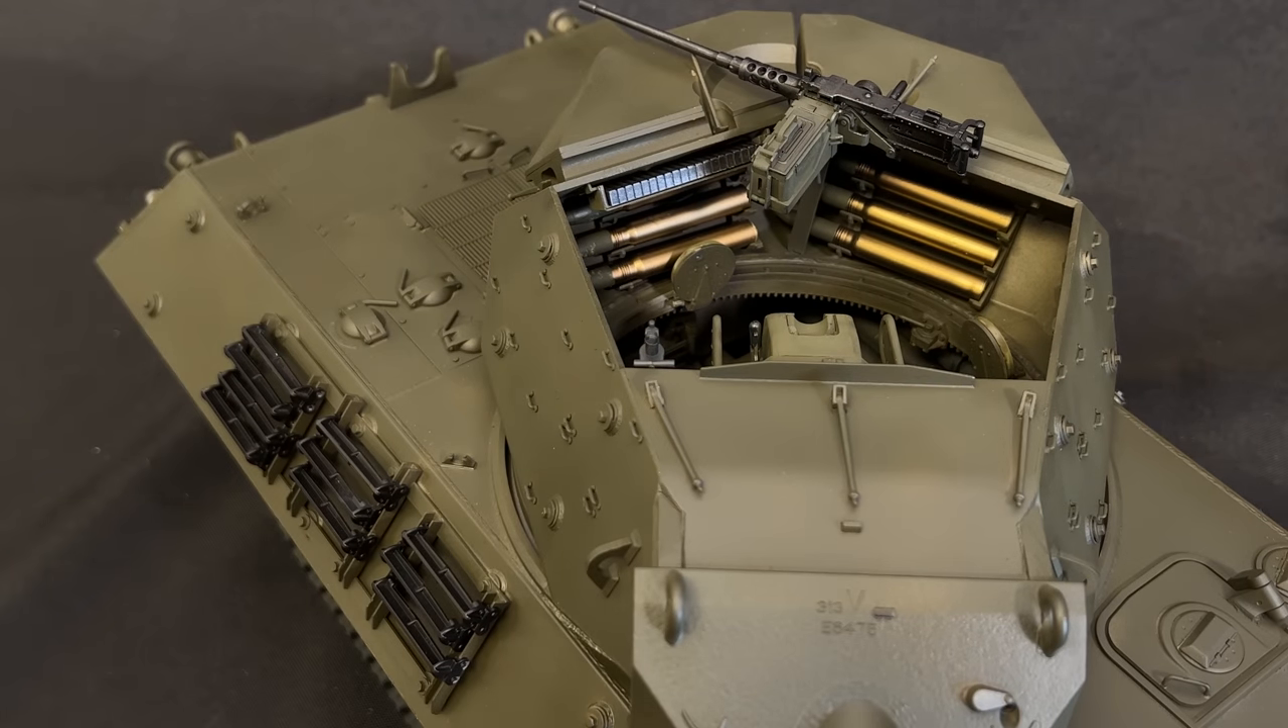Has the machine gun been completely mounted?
Yes.